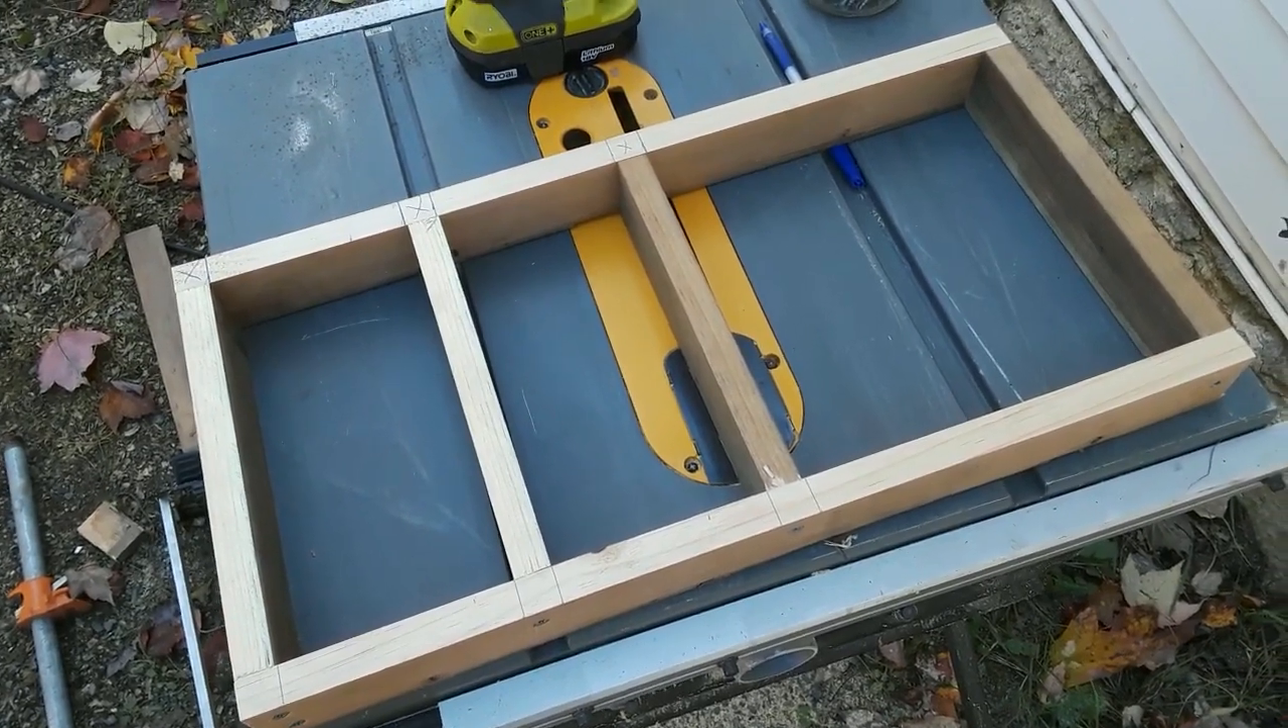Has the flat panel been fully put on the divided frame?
No.